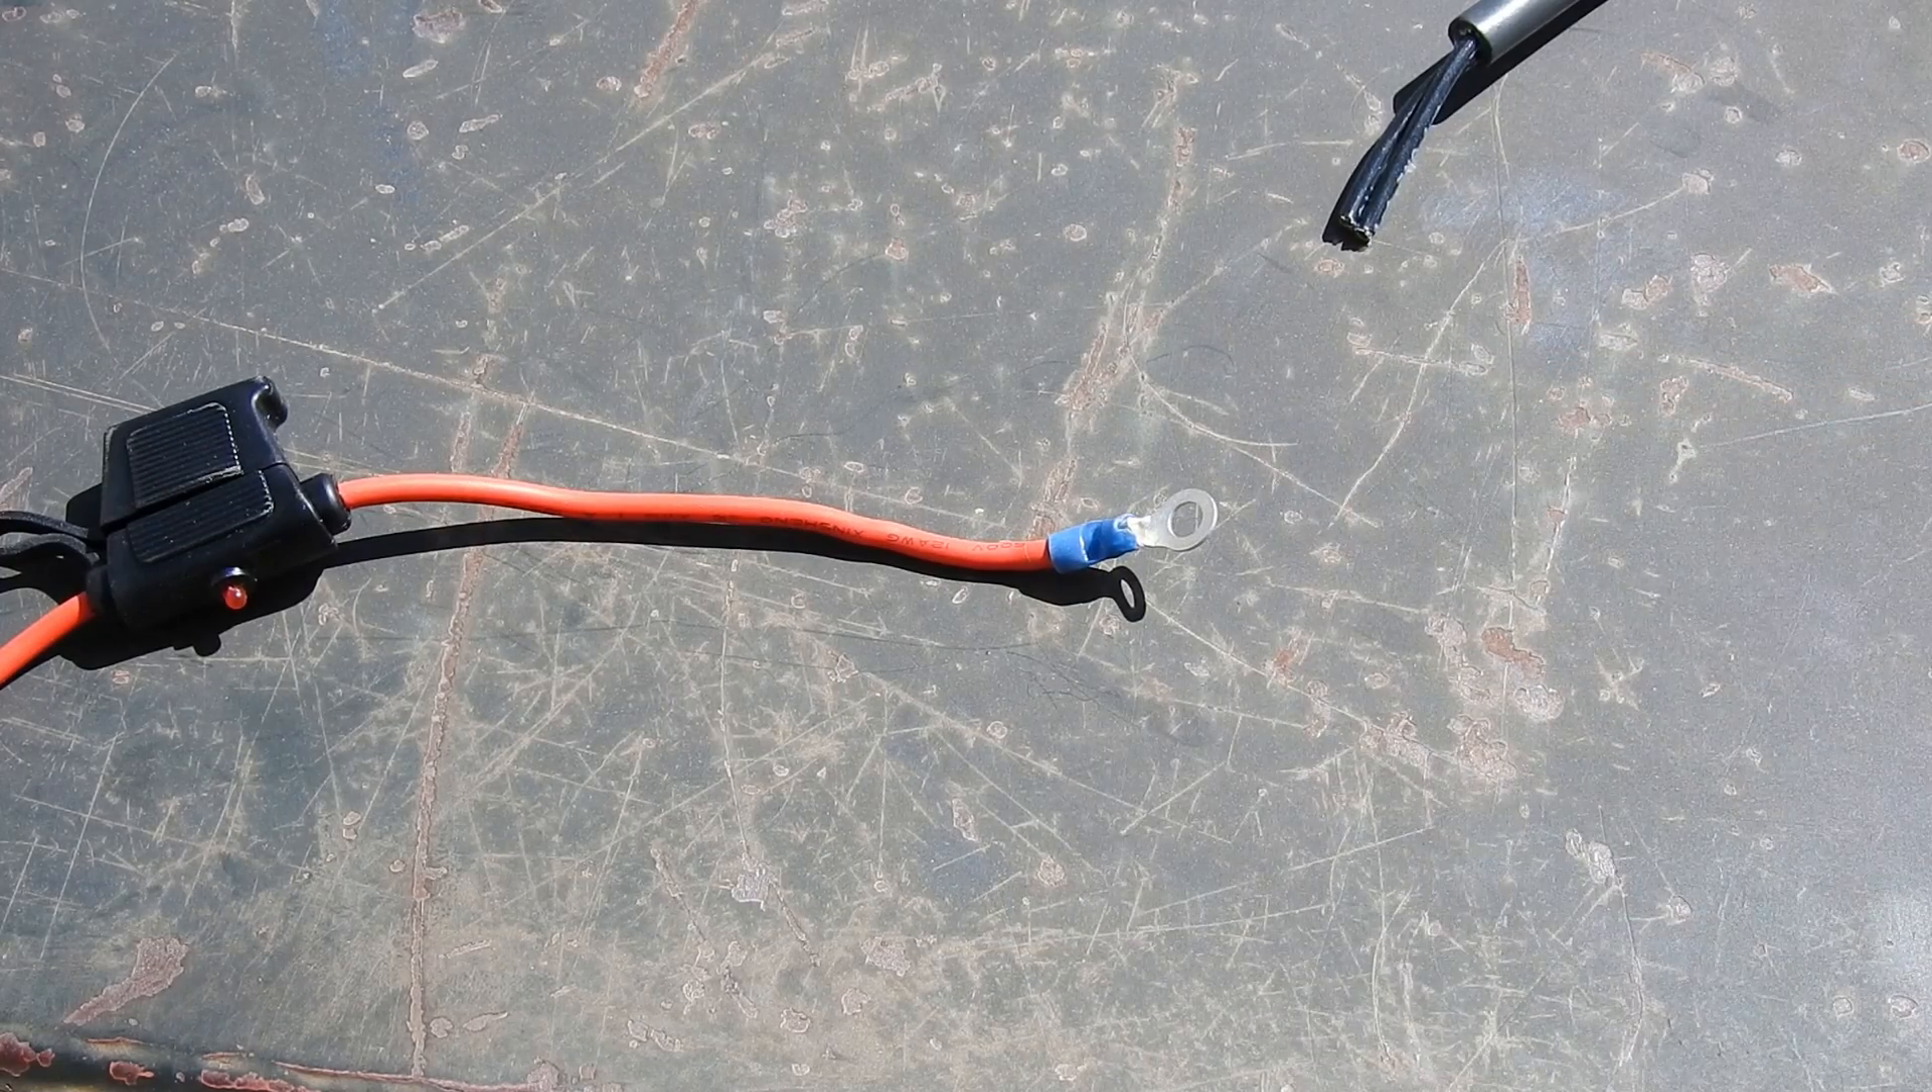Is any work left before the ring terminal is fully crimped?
No.